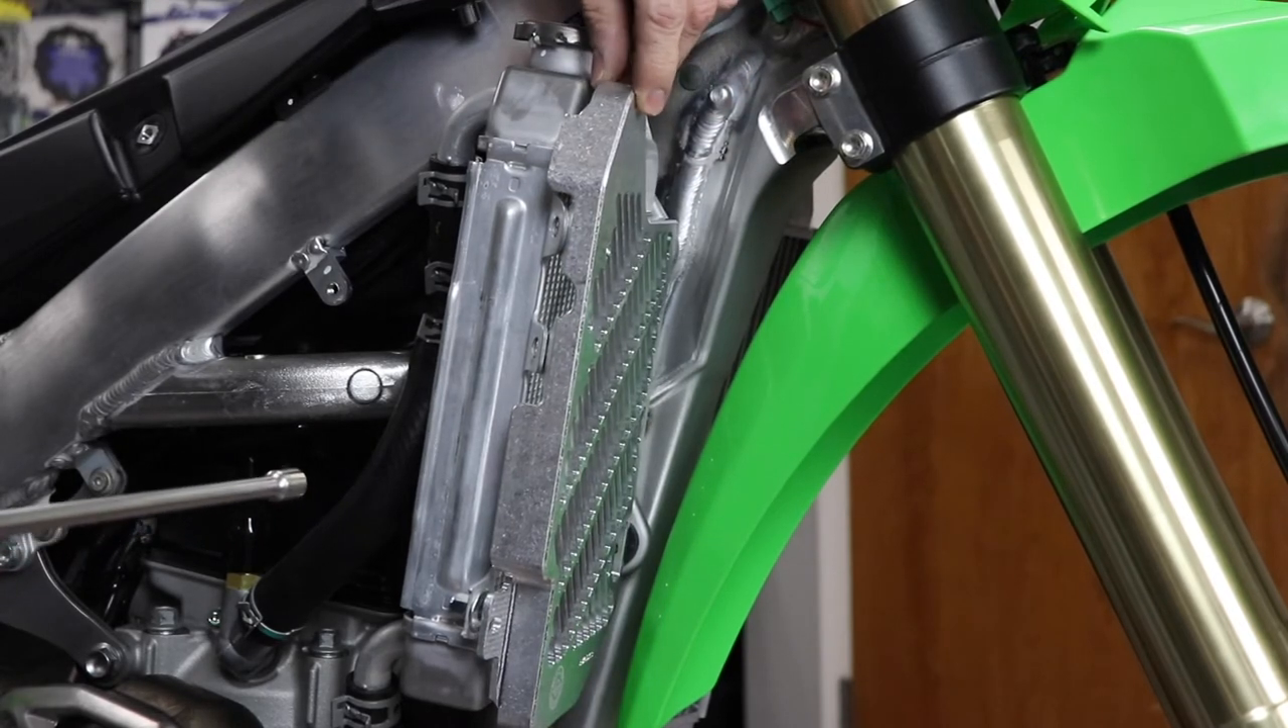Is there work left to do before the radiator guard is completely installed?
Yes.